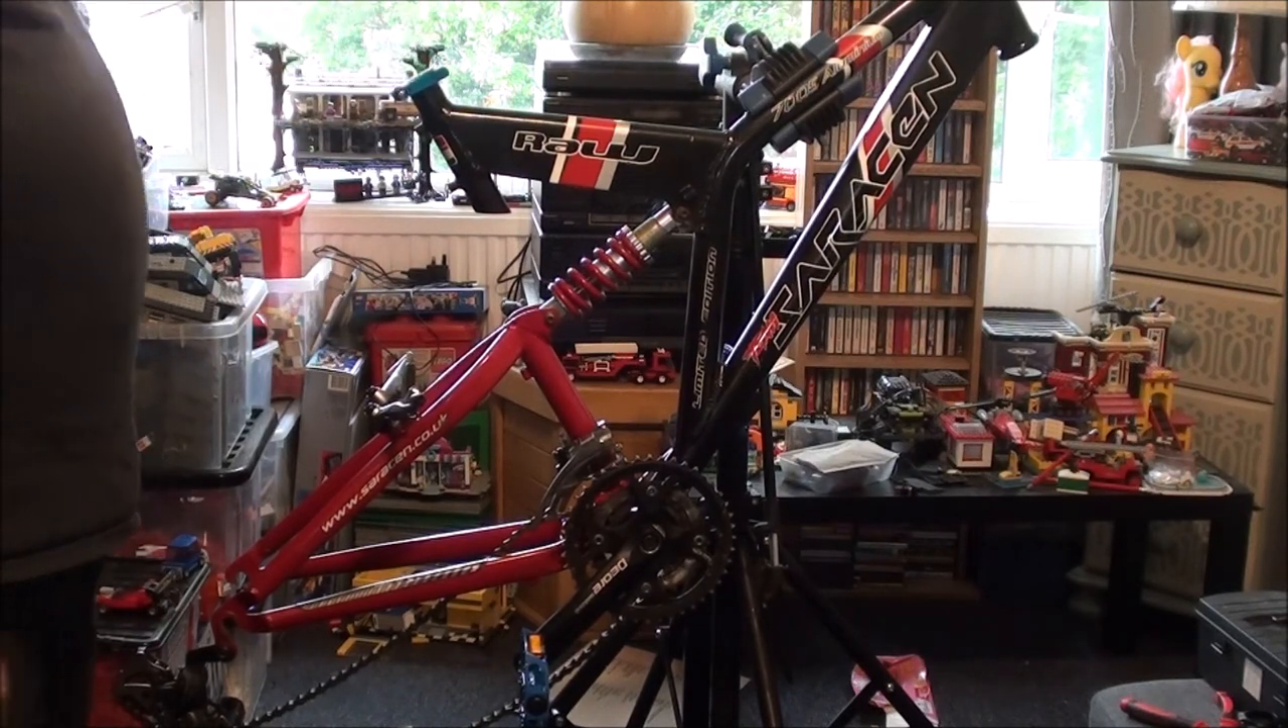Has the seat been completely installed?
No.